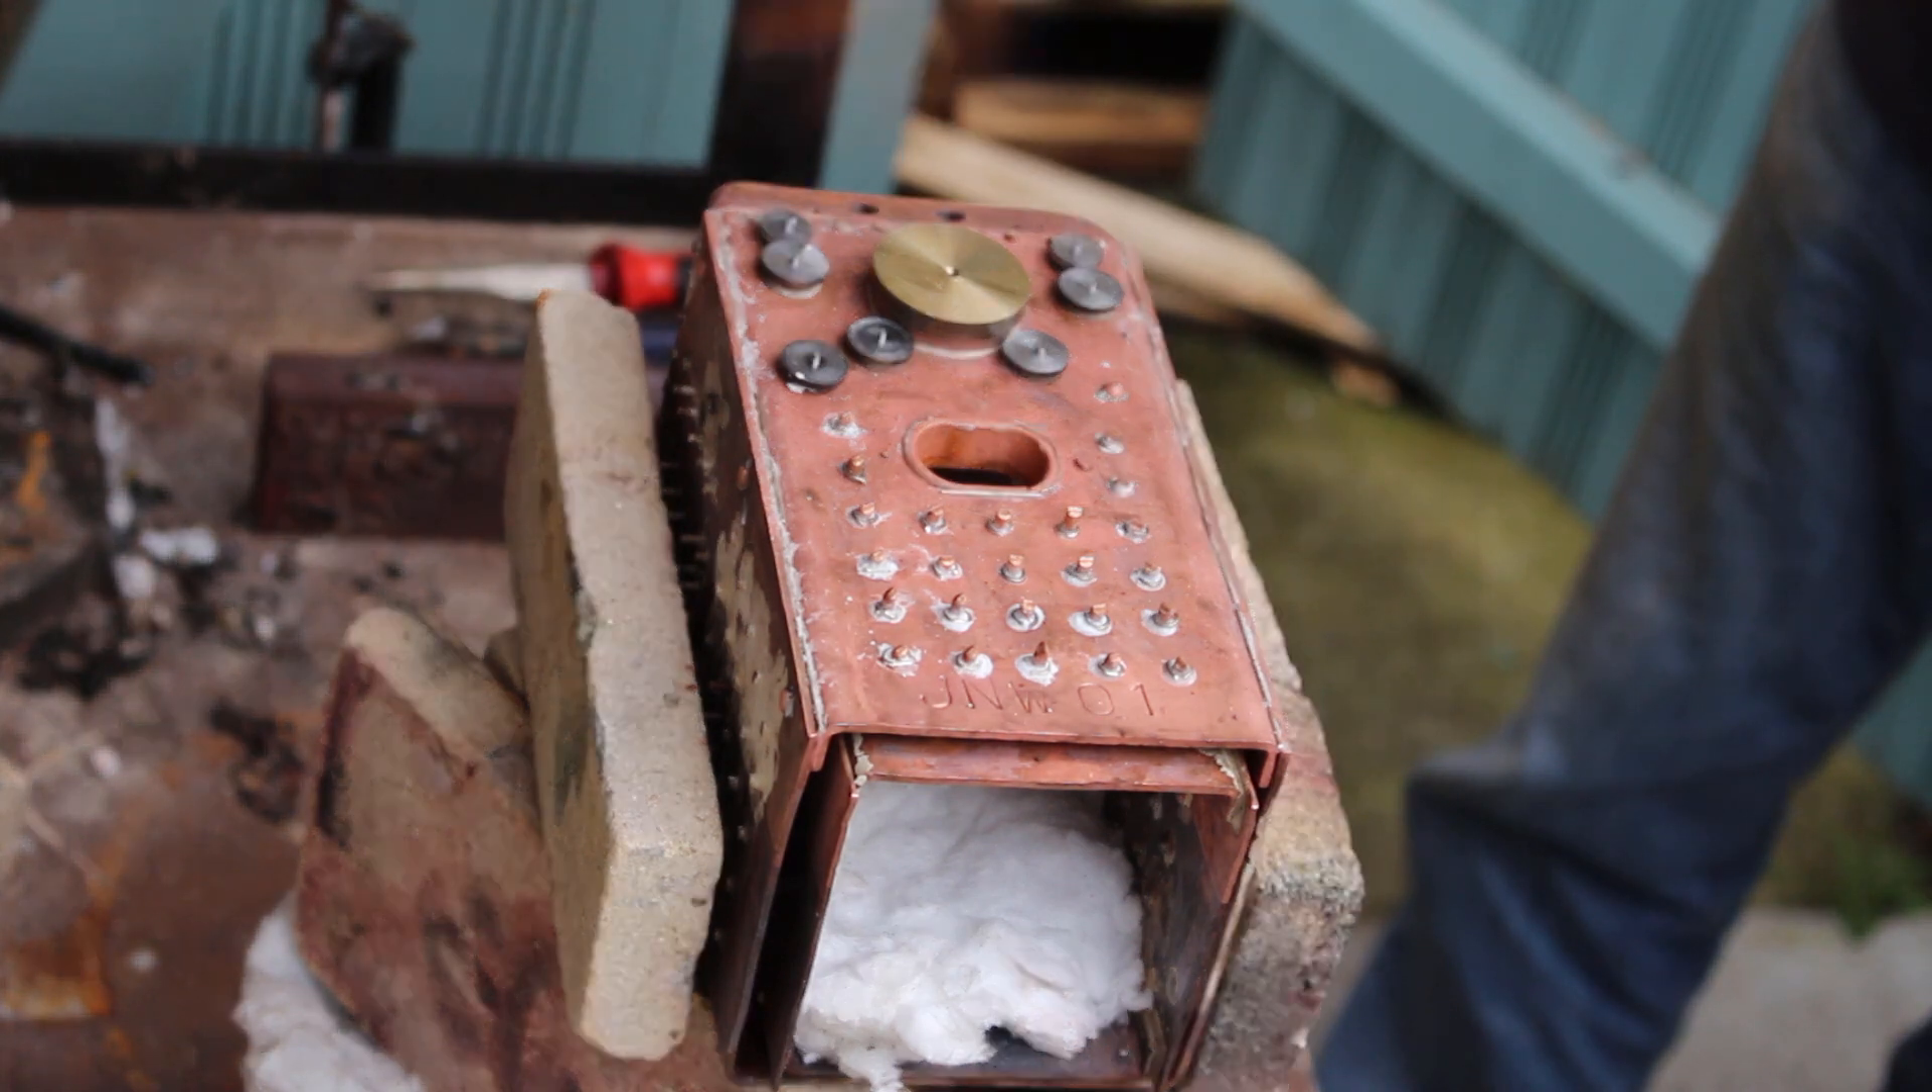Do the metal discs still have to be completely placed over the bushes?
No.